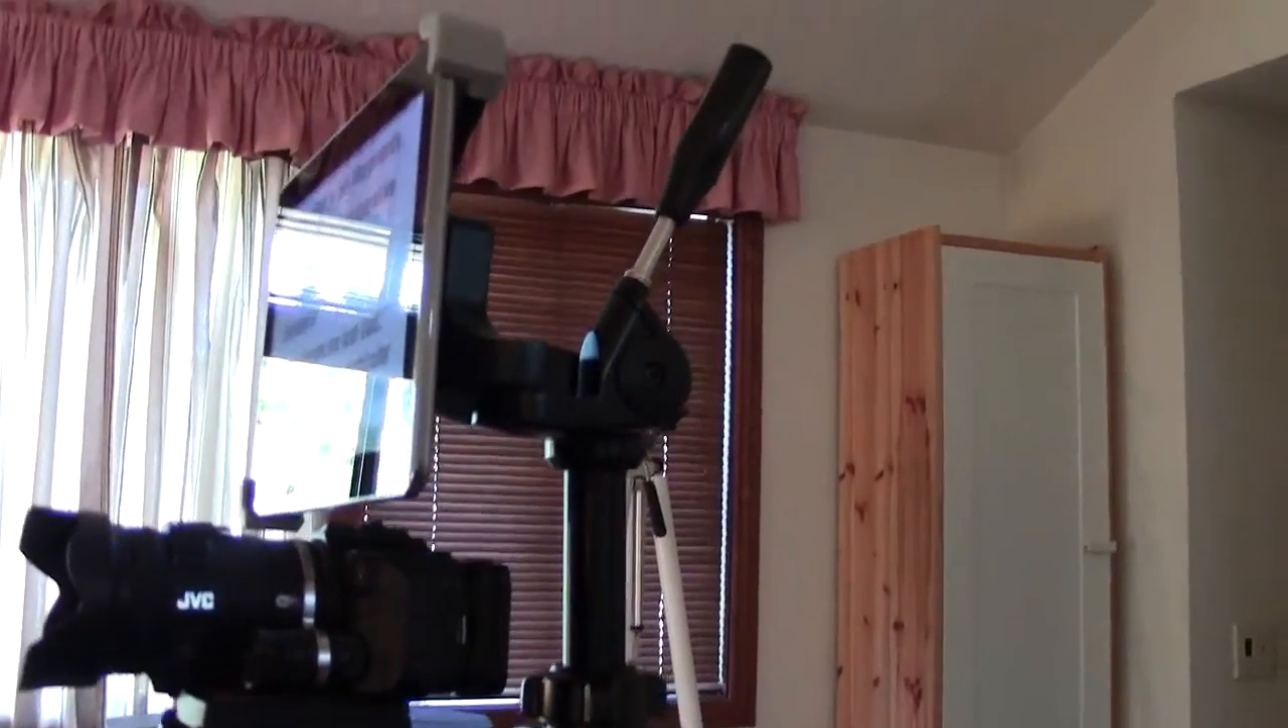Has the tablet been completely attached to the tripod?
Yes.